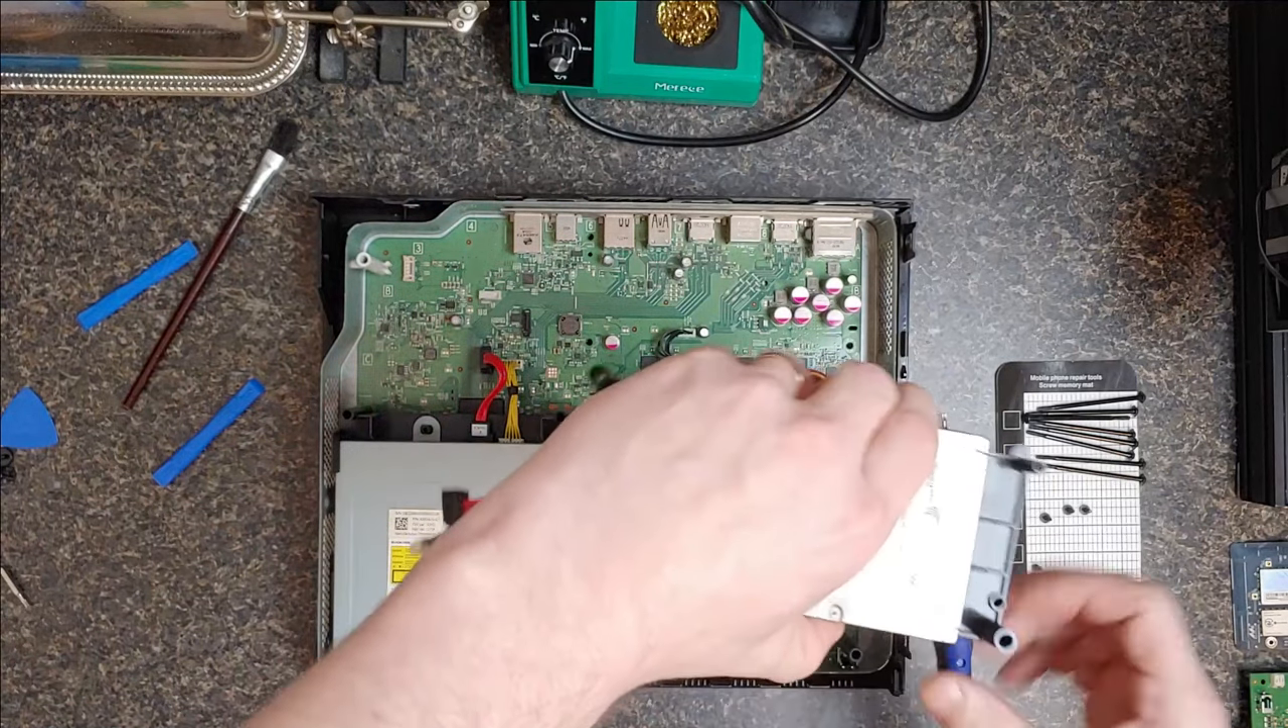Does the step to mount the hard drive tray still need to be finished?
Yes.